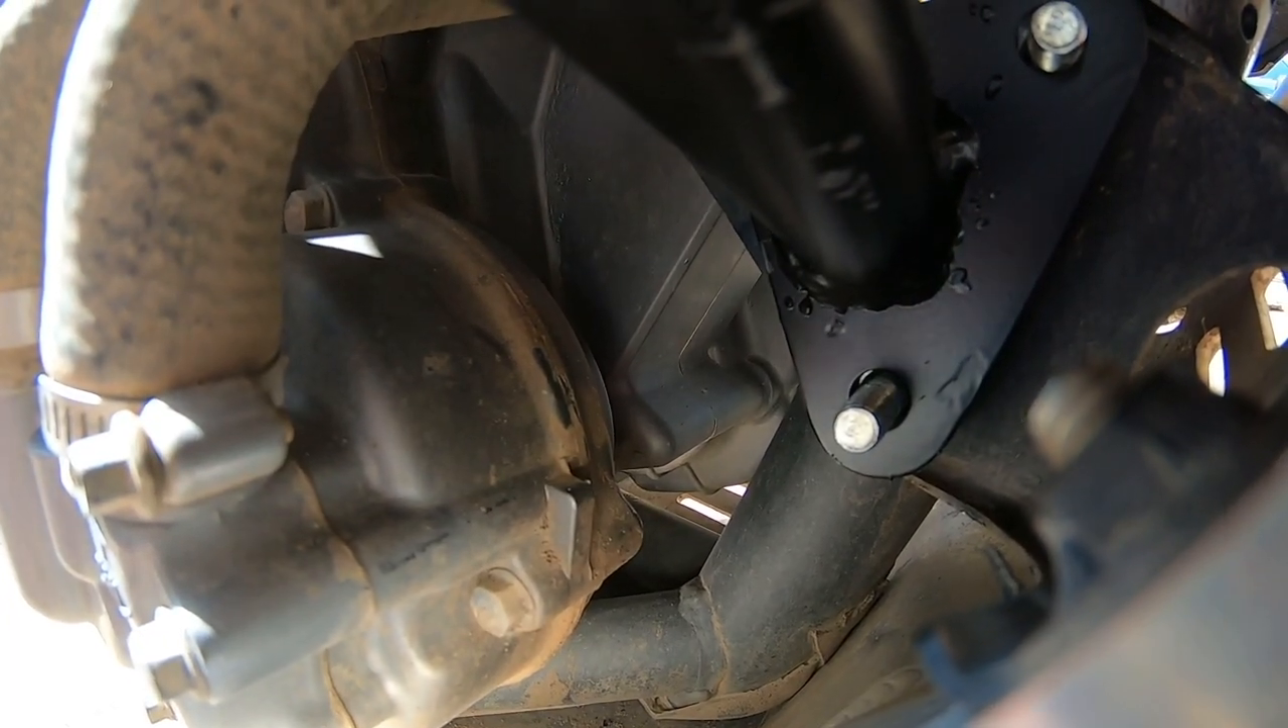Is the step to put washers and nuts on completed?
No.